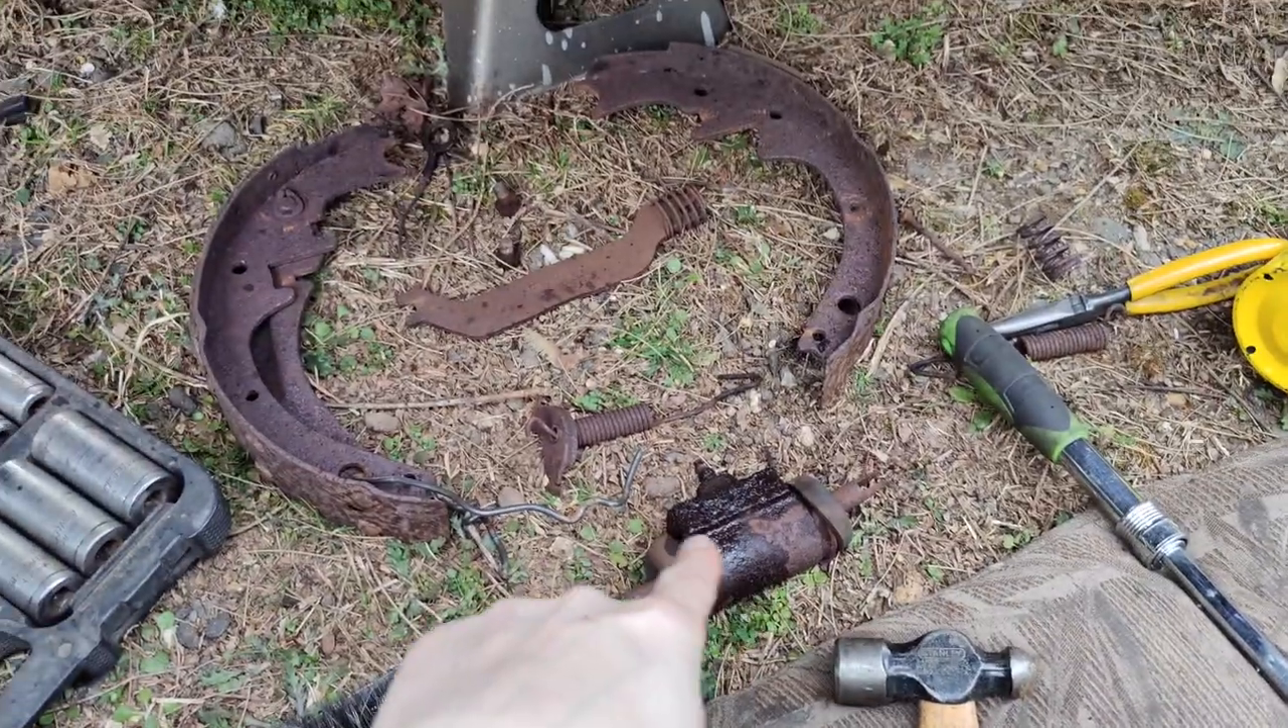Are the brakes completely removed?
Yes.